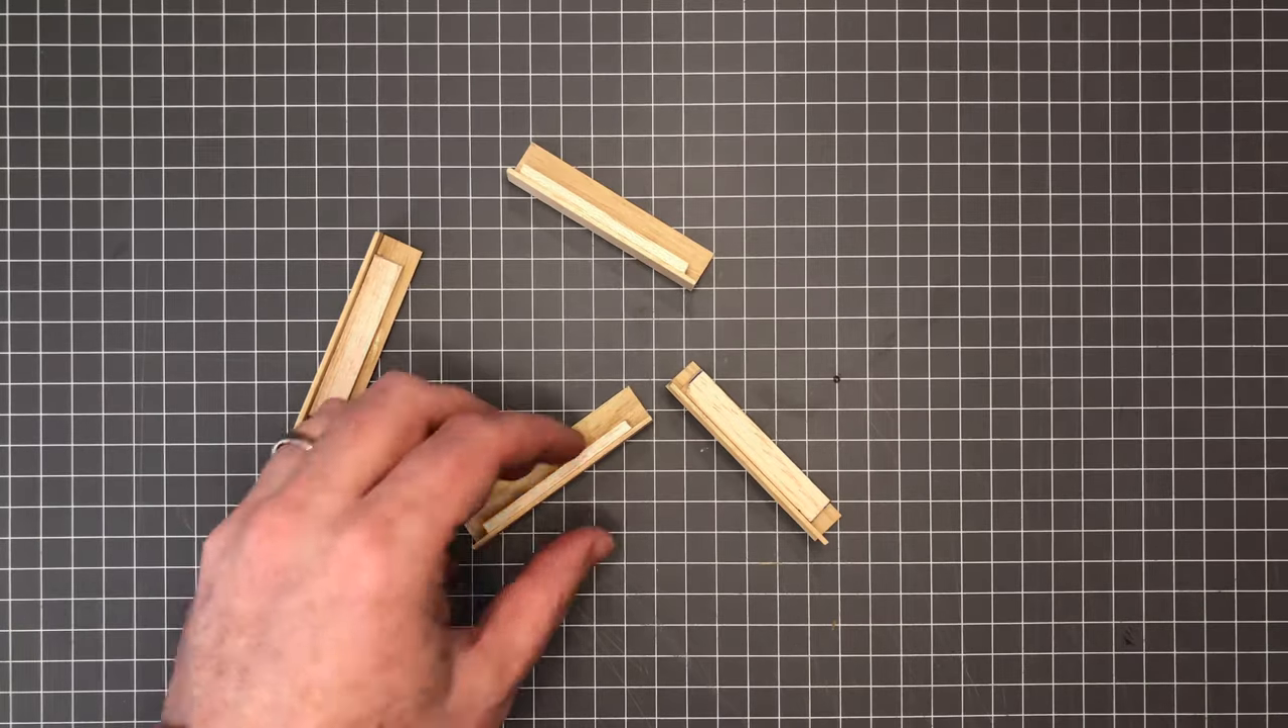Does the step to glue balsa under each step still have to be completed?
No.